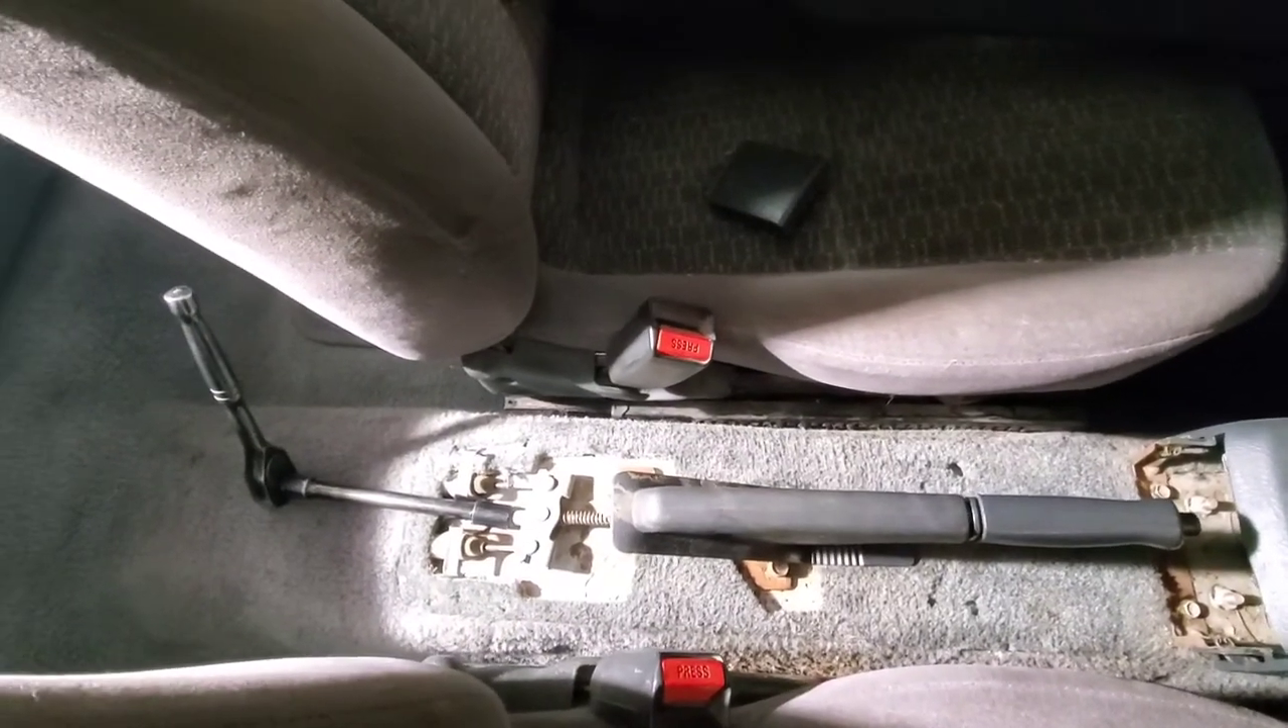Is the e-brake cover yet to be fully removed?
No.